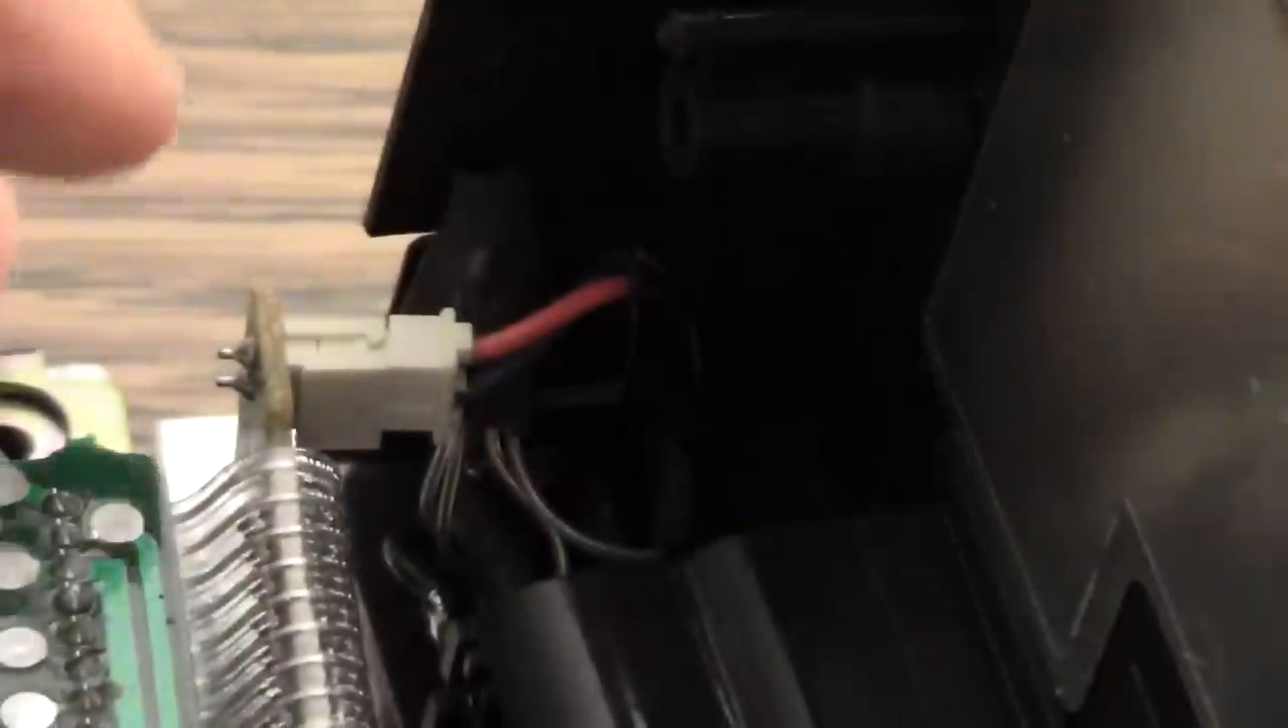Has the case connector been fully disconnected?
No.